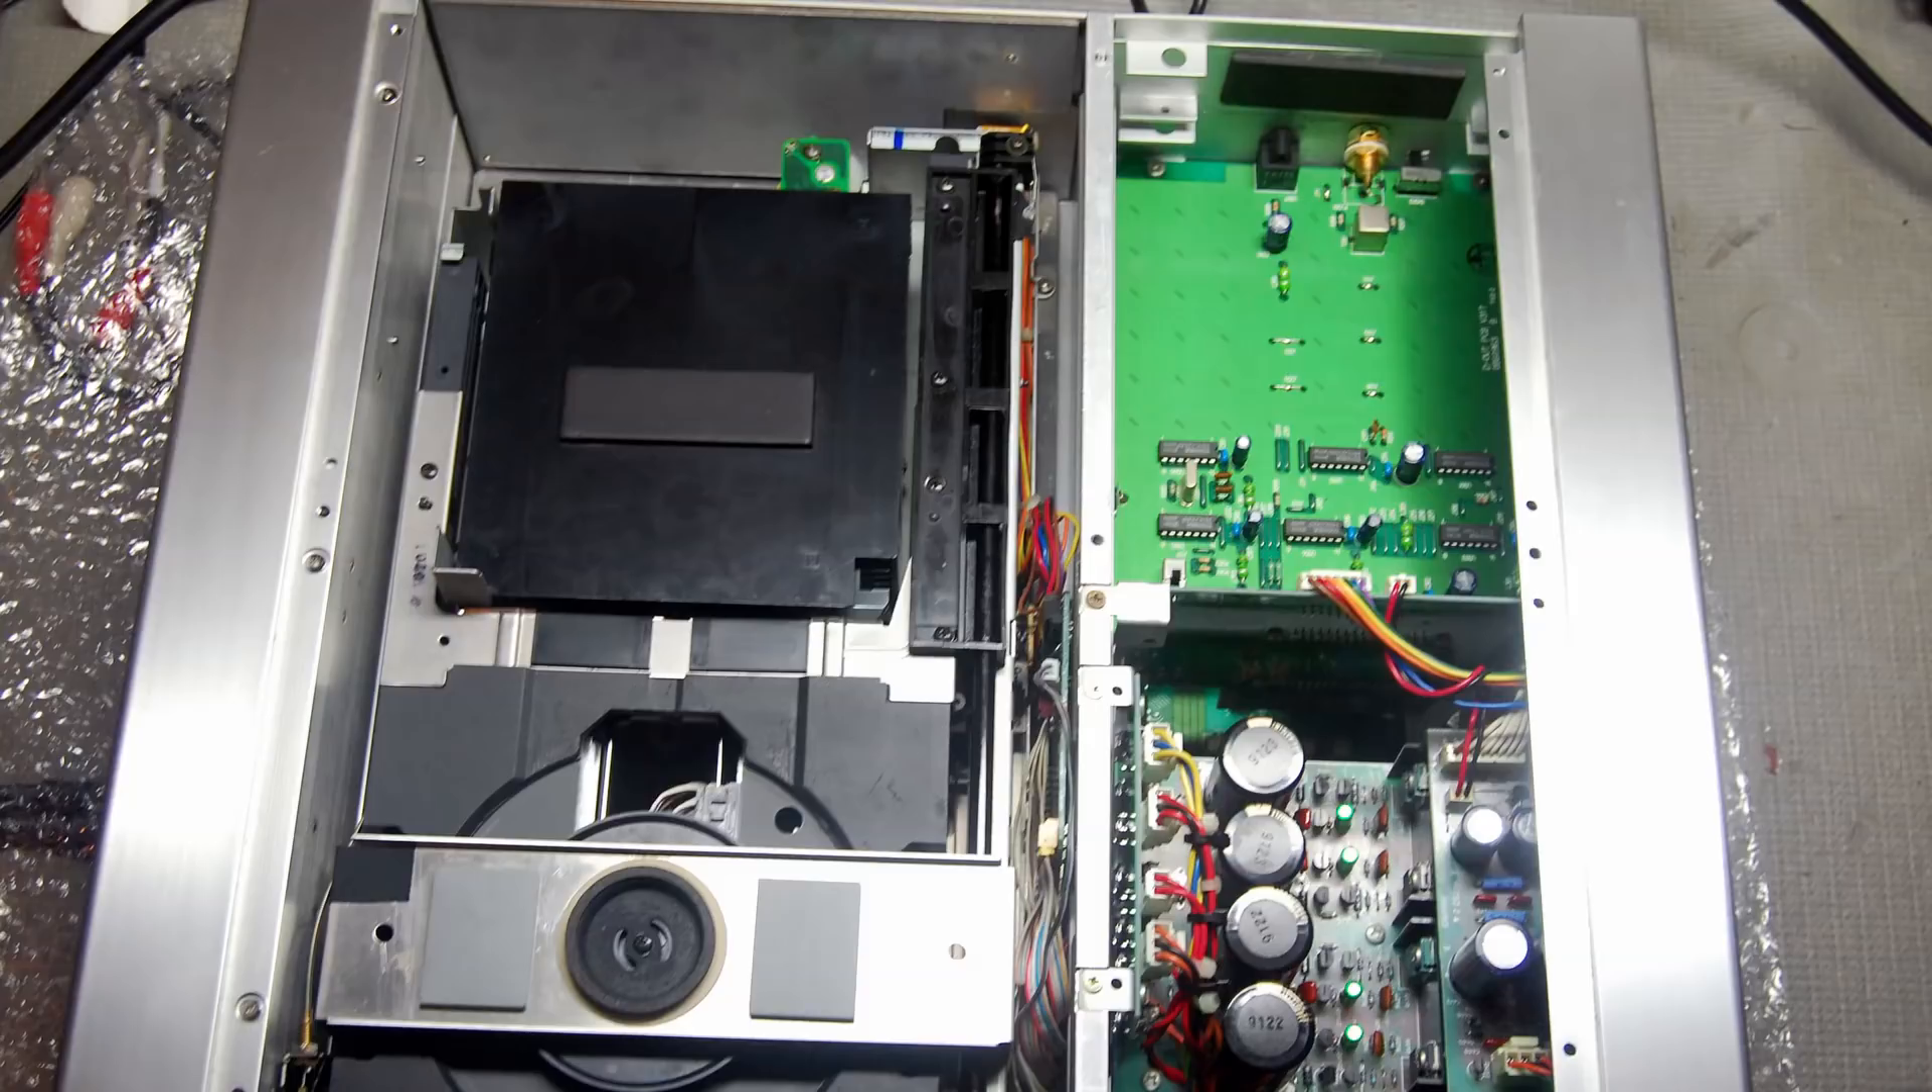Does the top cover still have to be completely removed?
No.